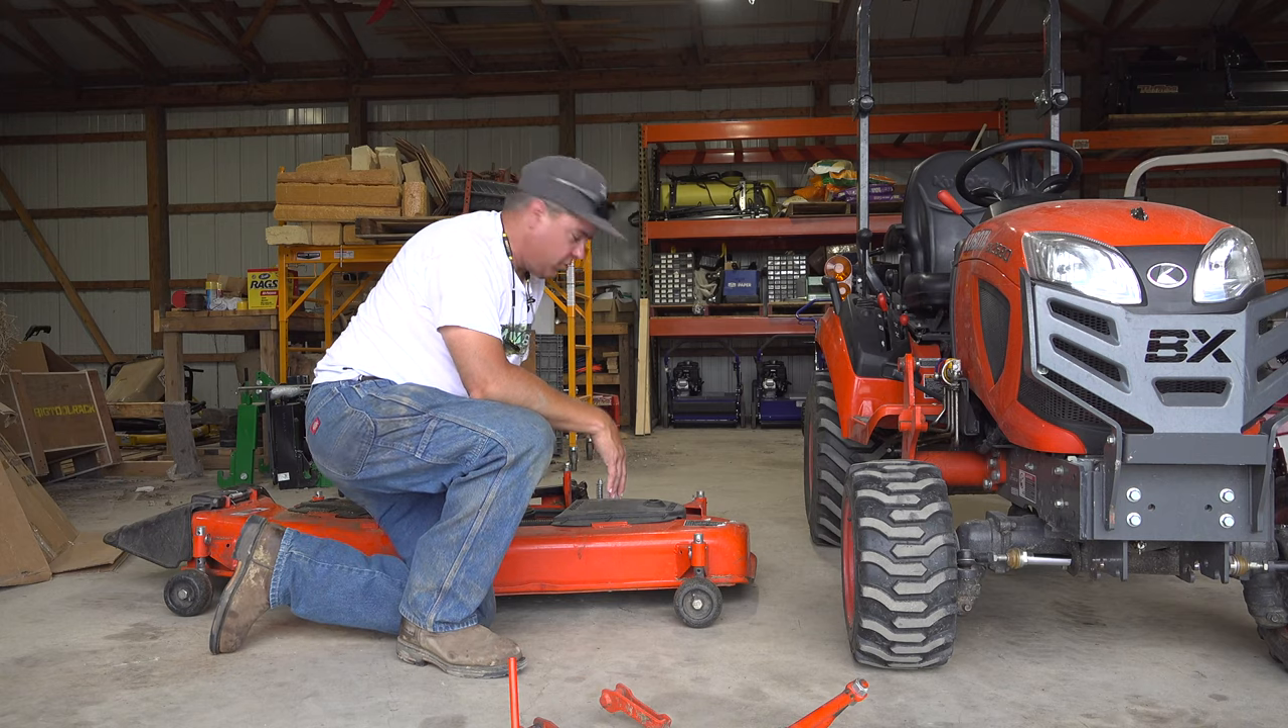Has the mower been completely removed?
Yes.